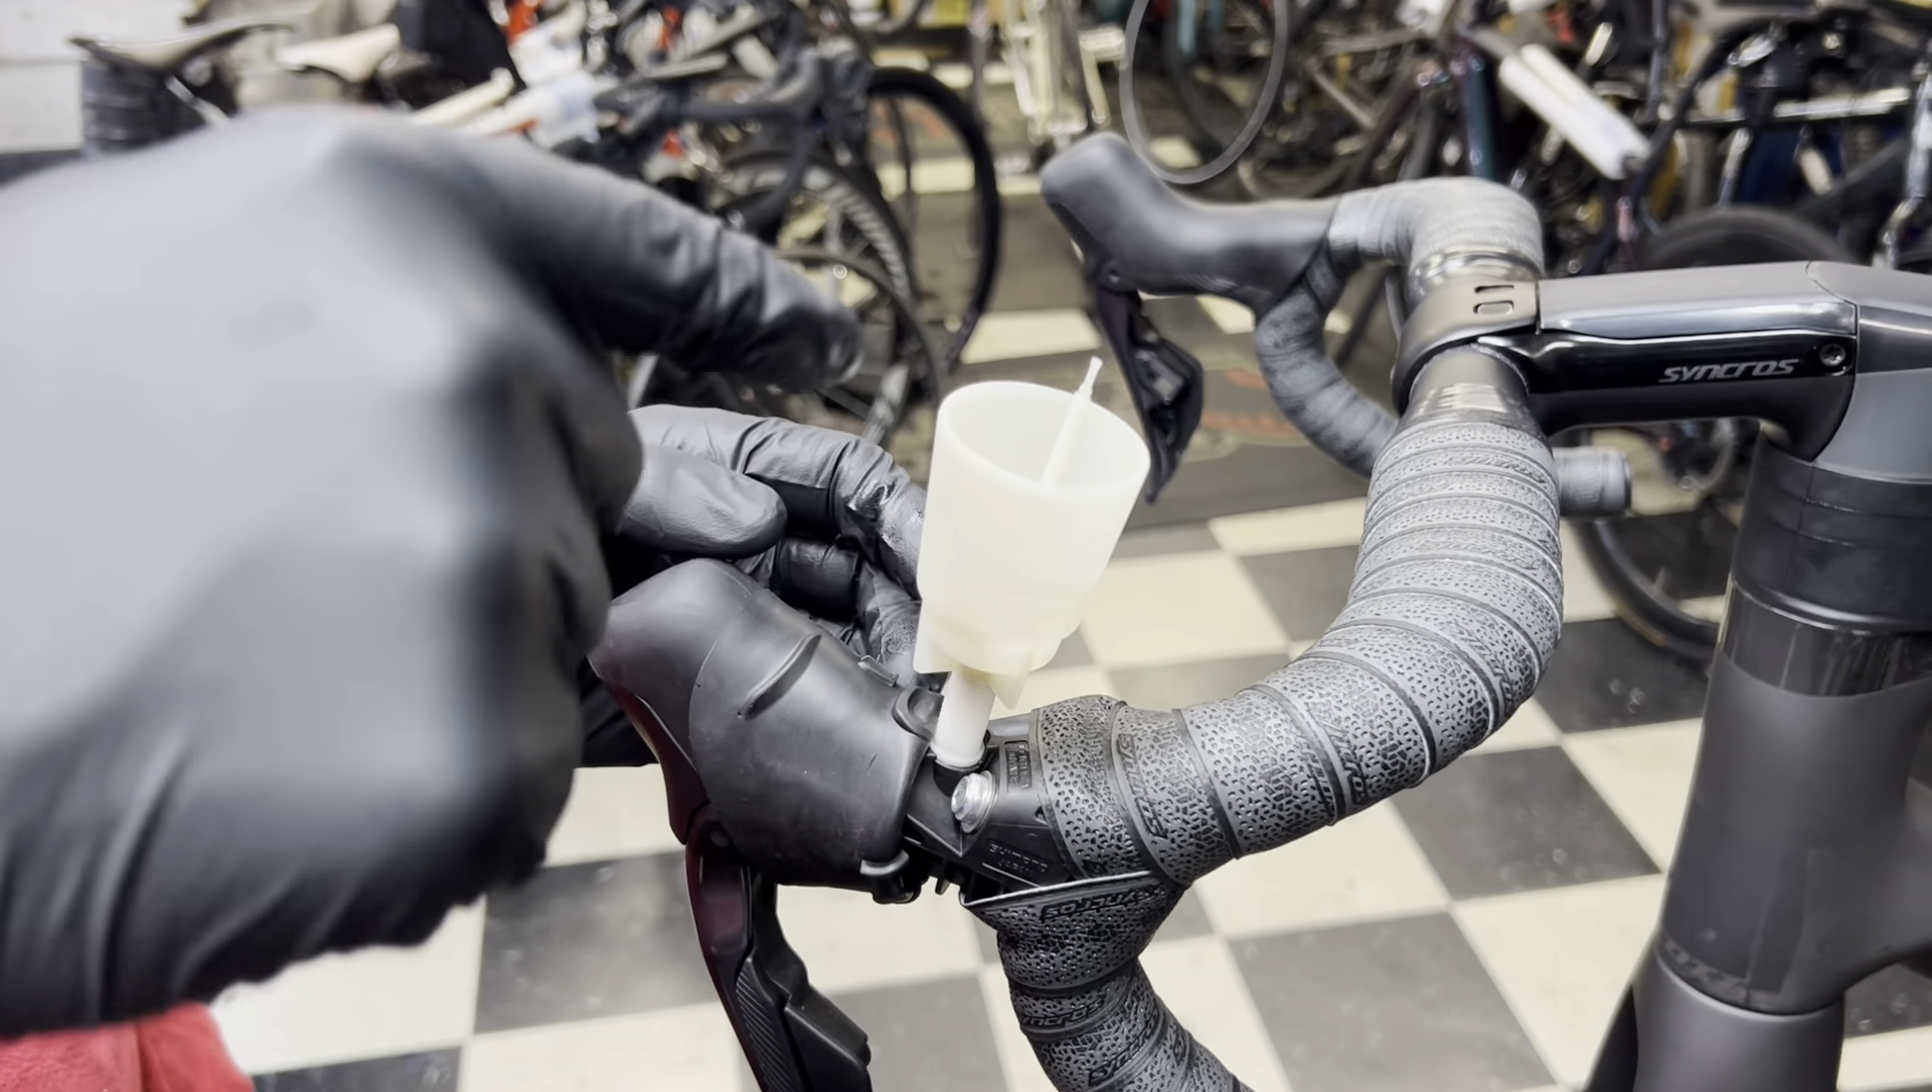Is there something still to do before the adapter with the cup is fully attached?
No.